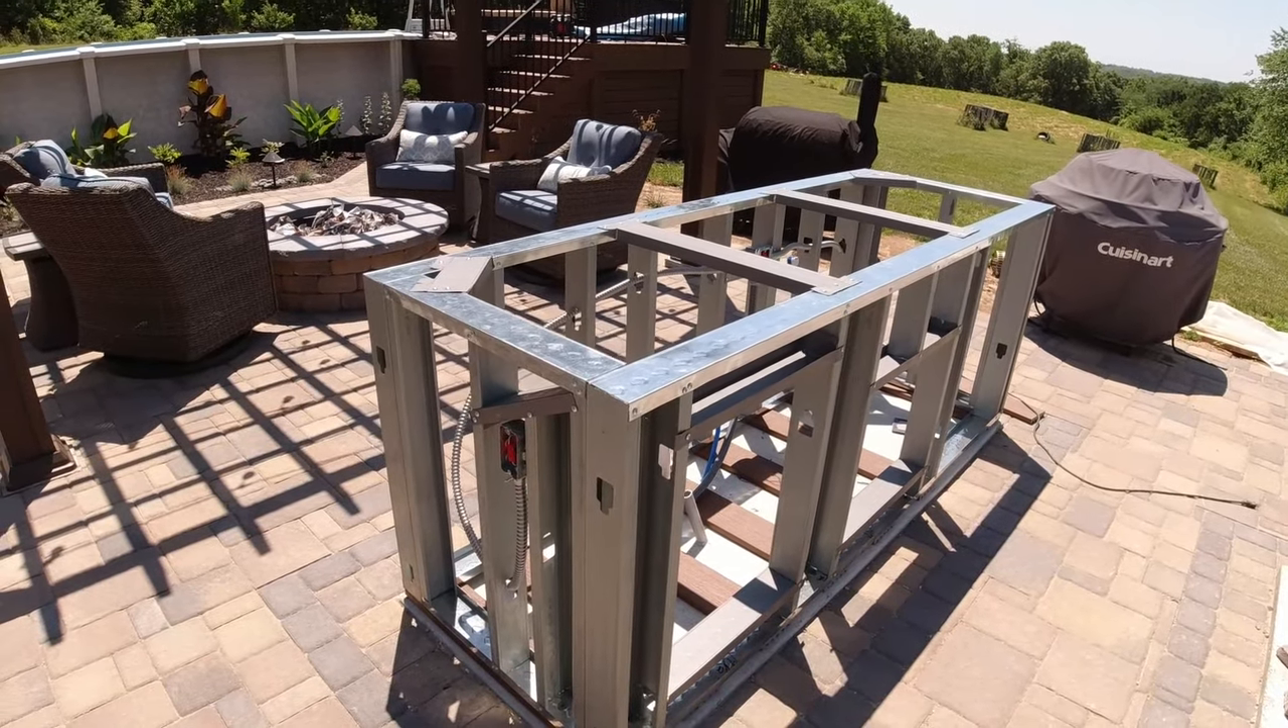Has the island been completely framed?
Yes.